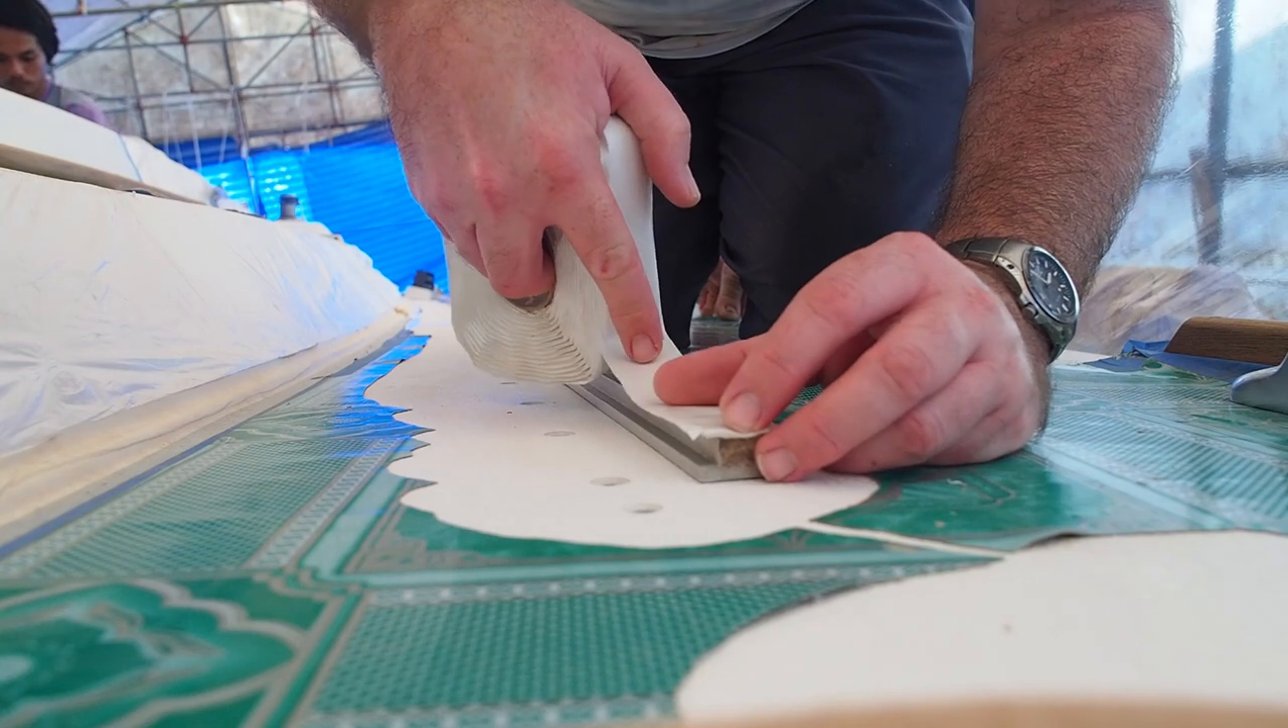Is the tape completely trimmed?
No.